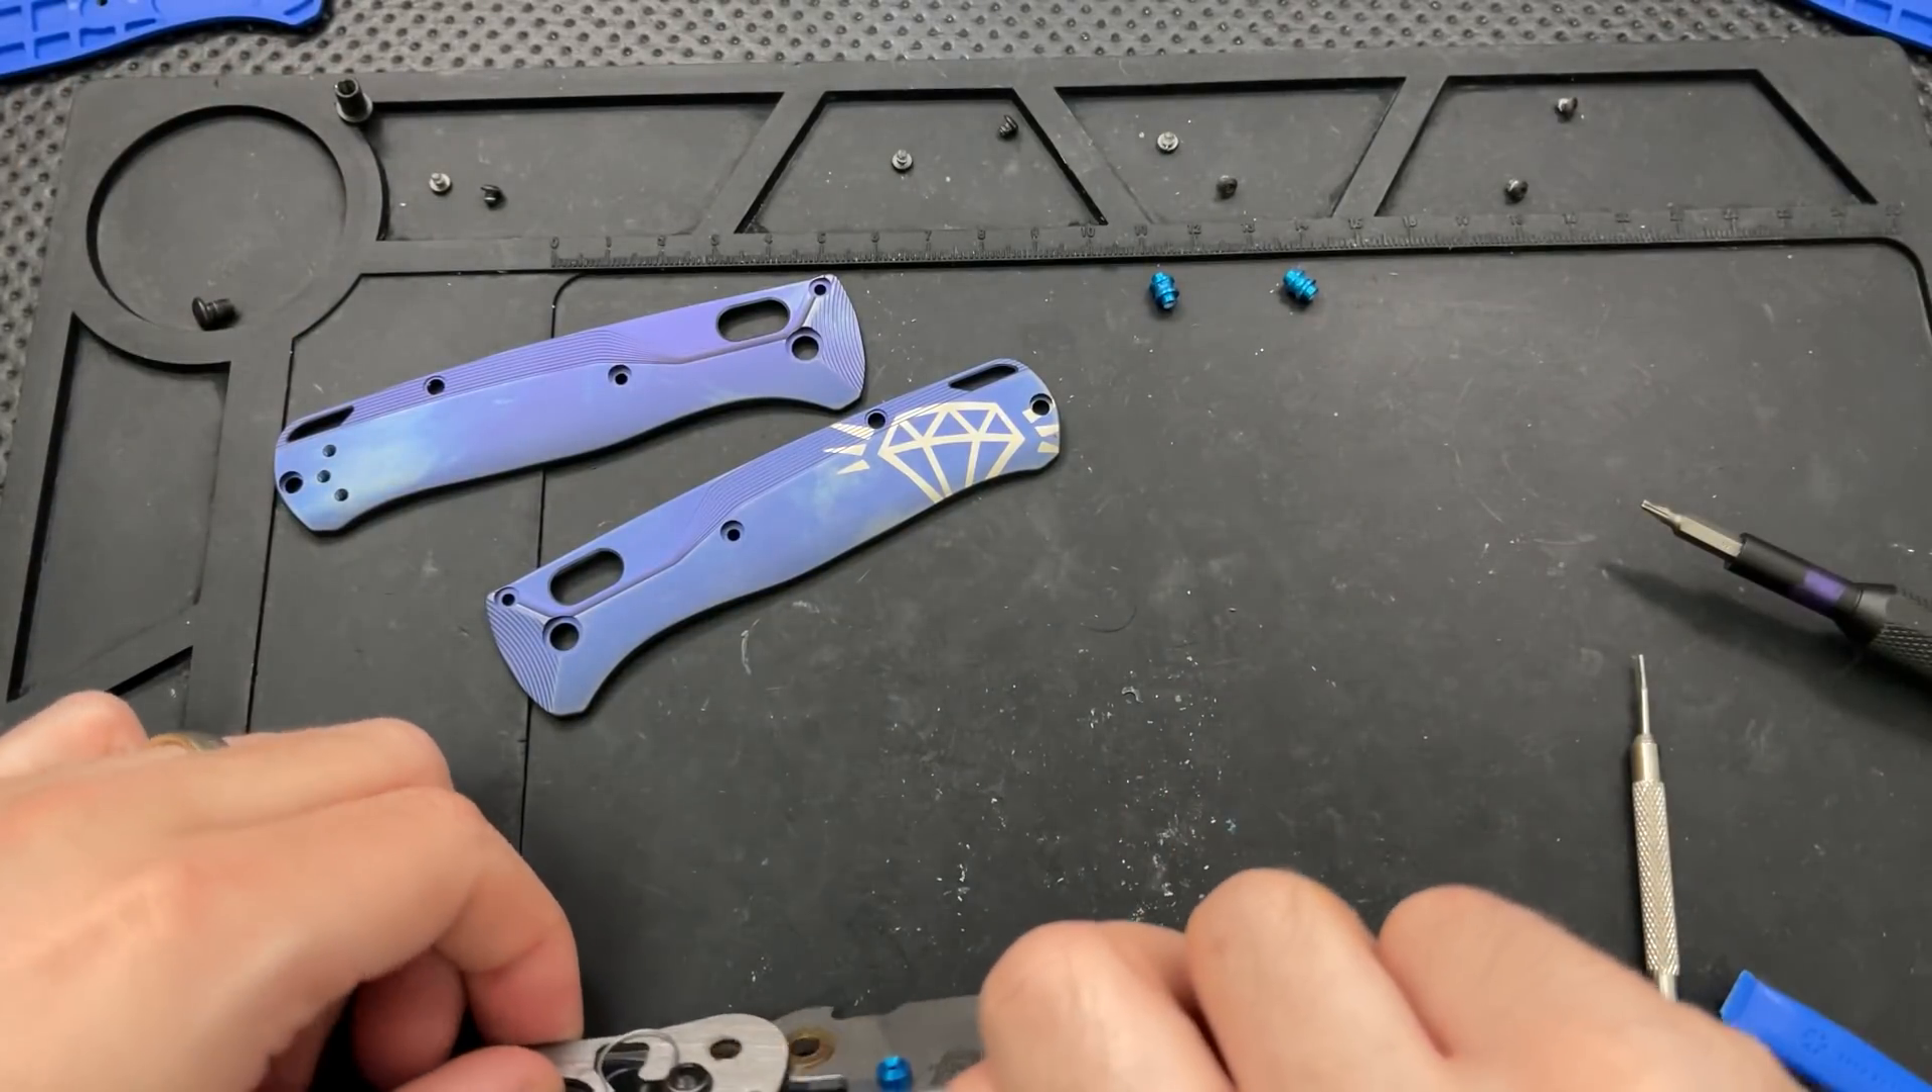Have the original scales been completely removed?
Yes.